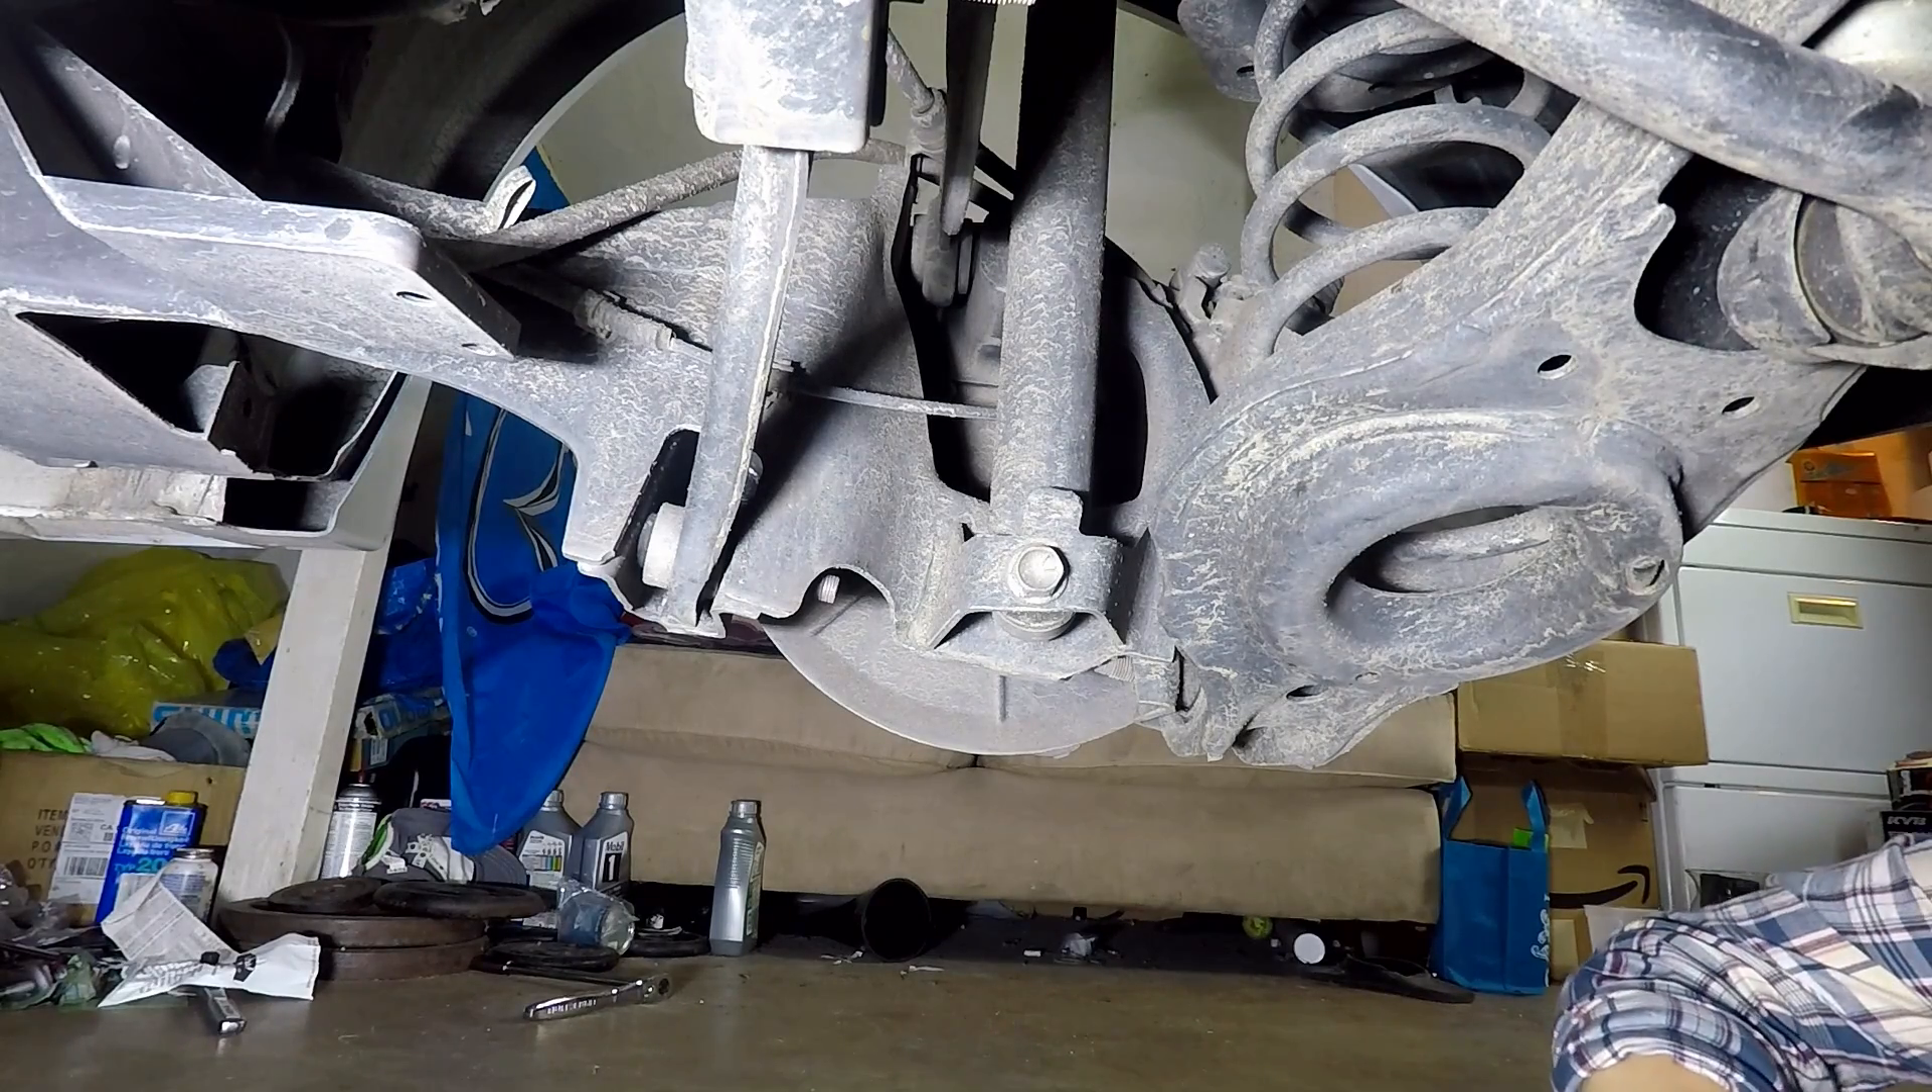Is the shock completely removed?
No.